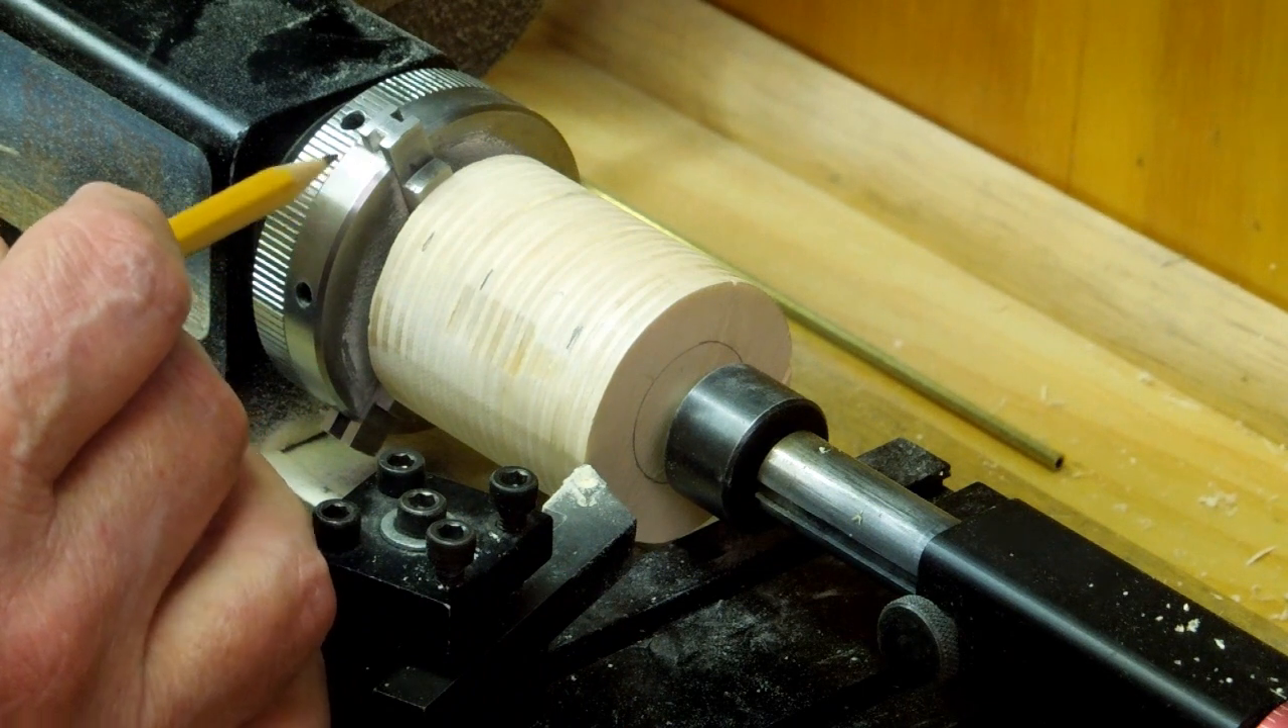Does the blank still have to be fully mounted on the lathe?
No.